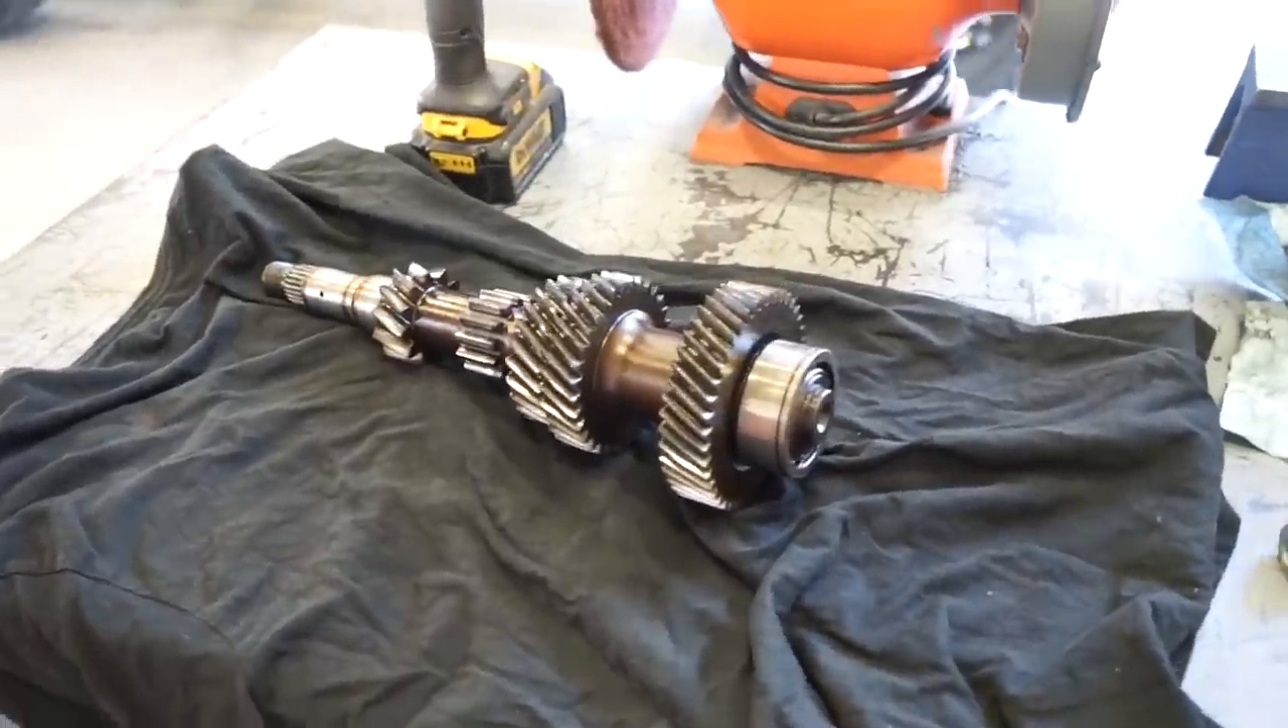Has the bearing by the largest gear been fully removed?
No.